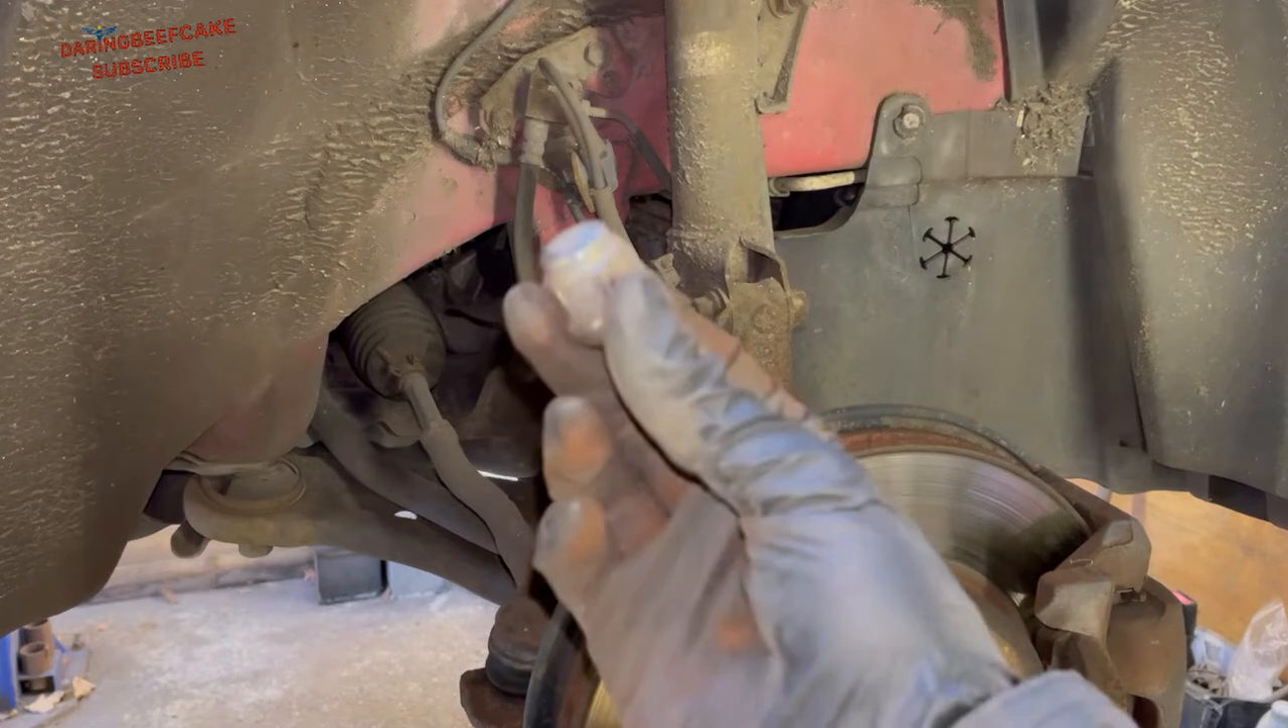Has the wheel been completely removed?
Yes.